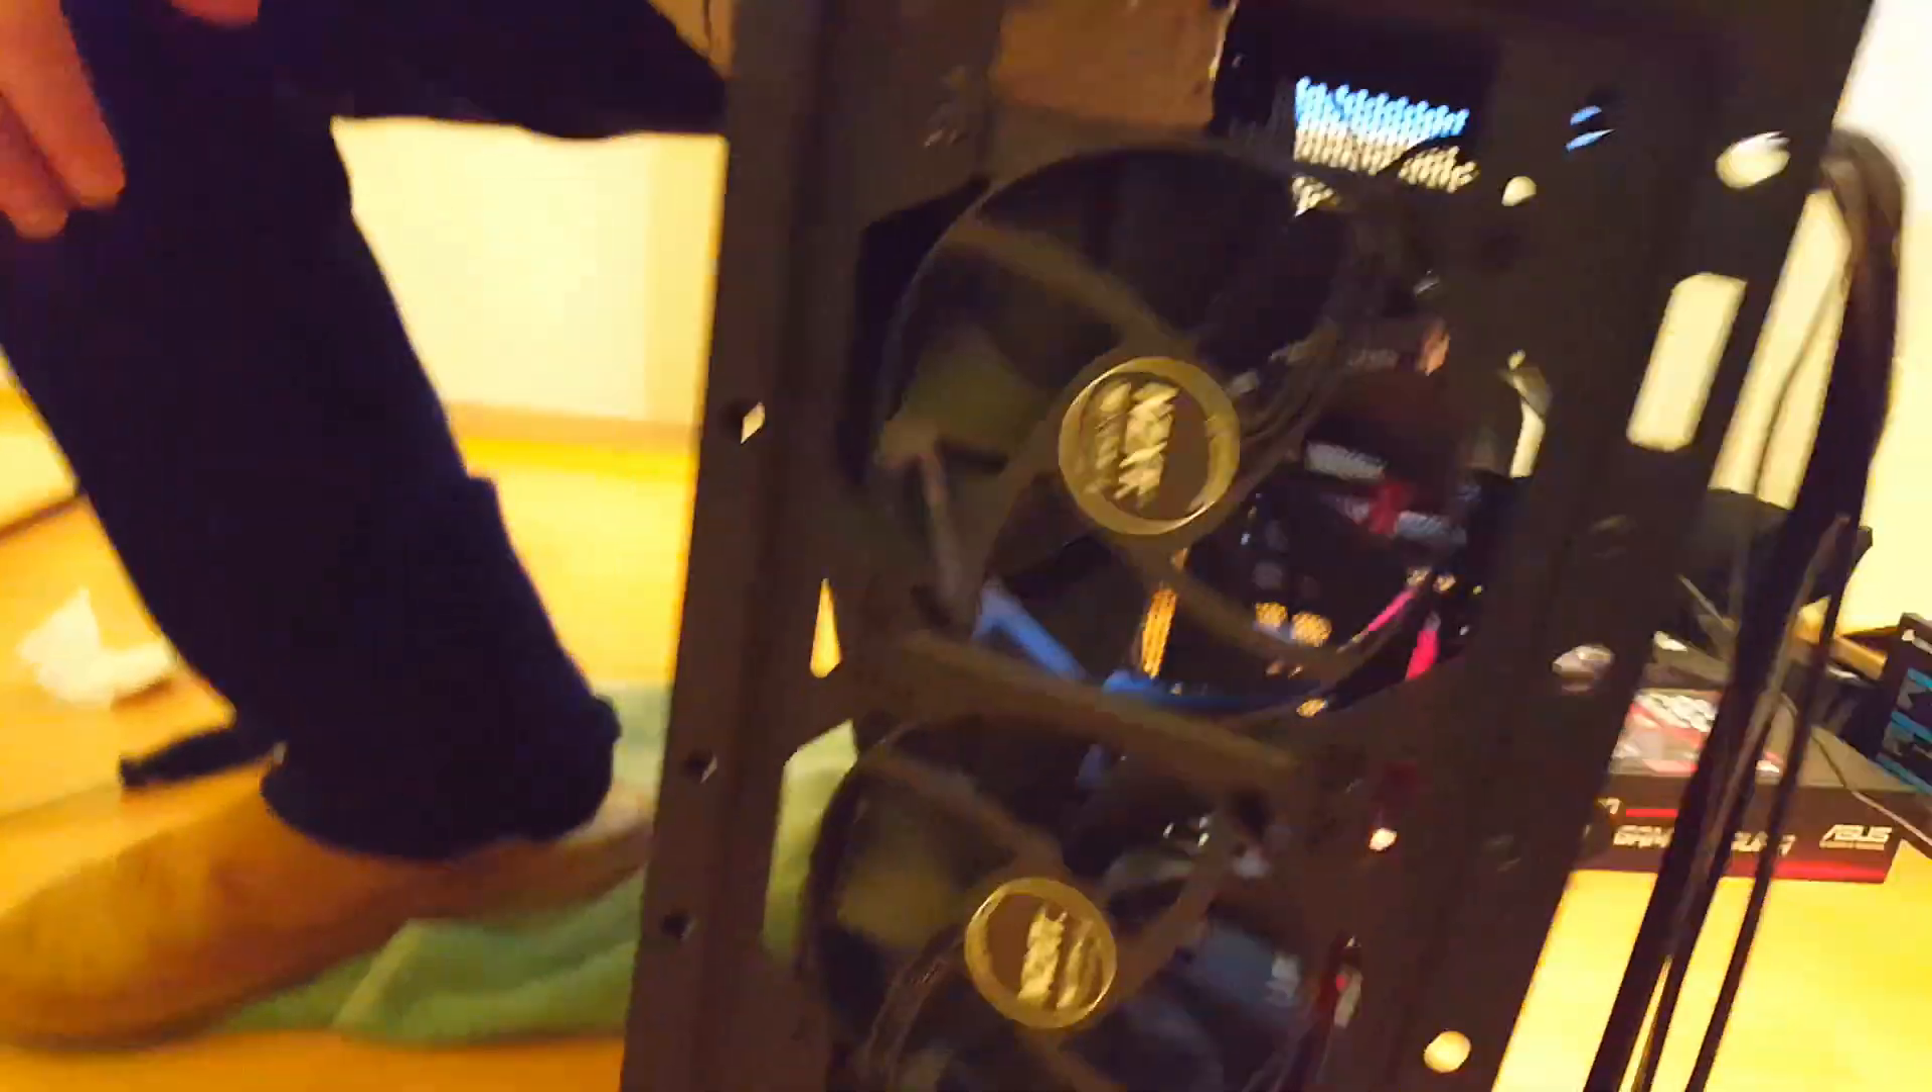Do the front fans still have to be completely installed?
No.